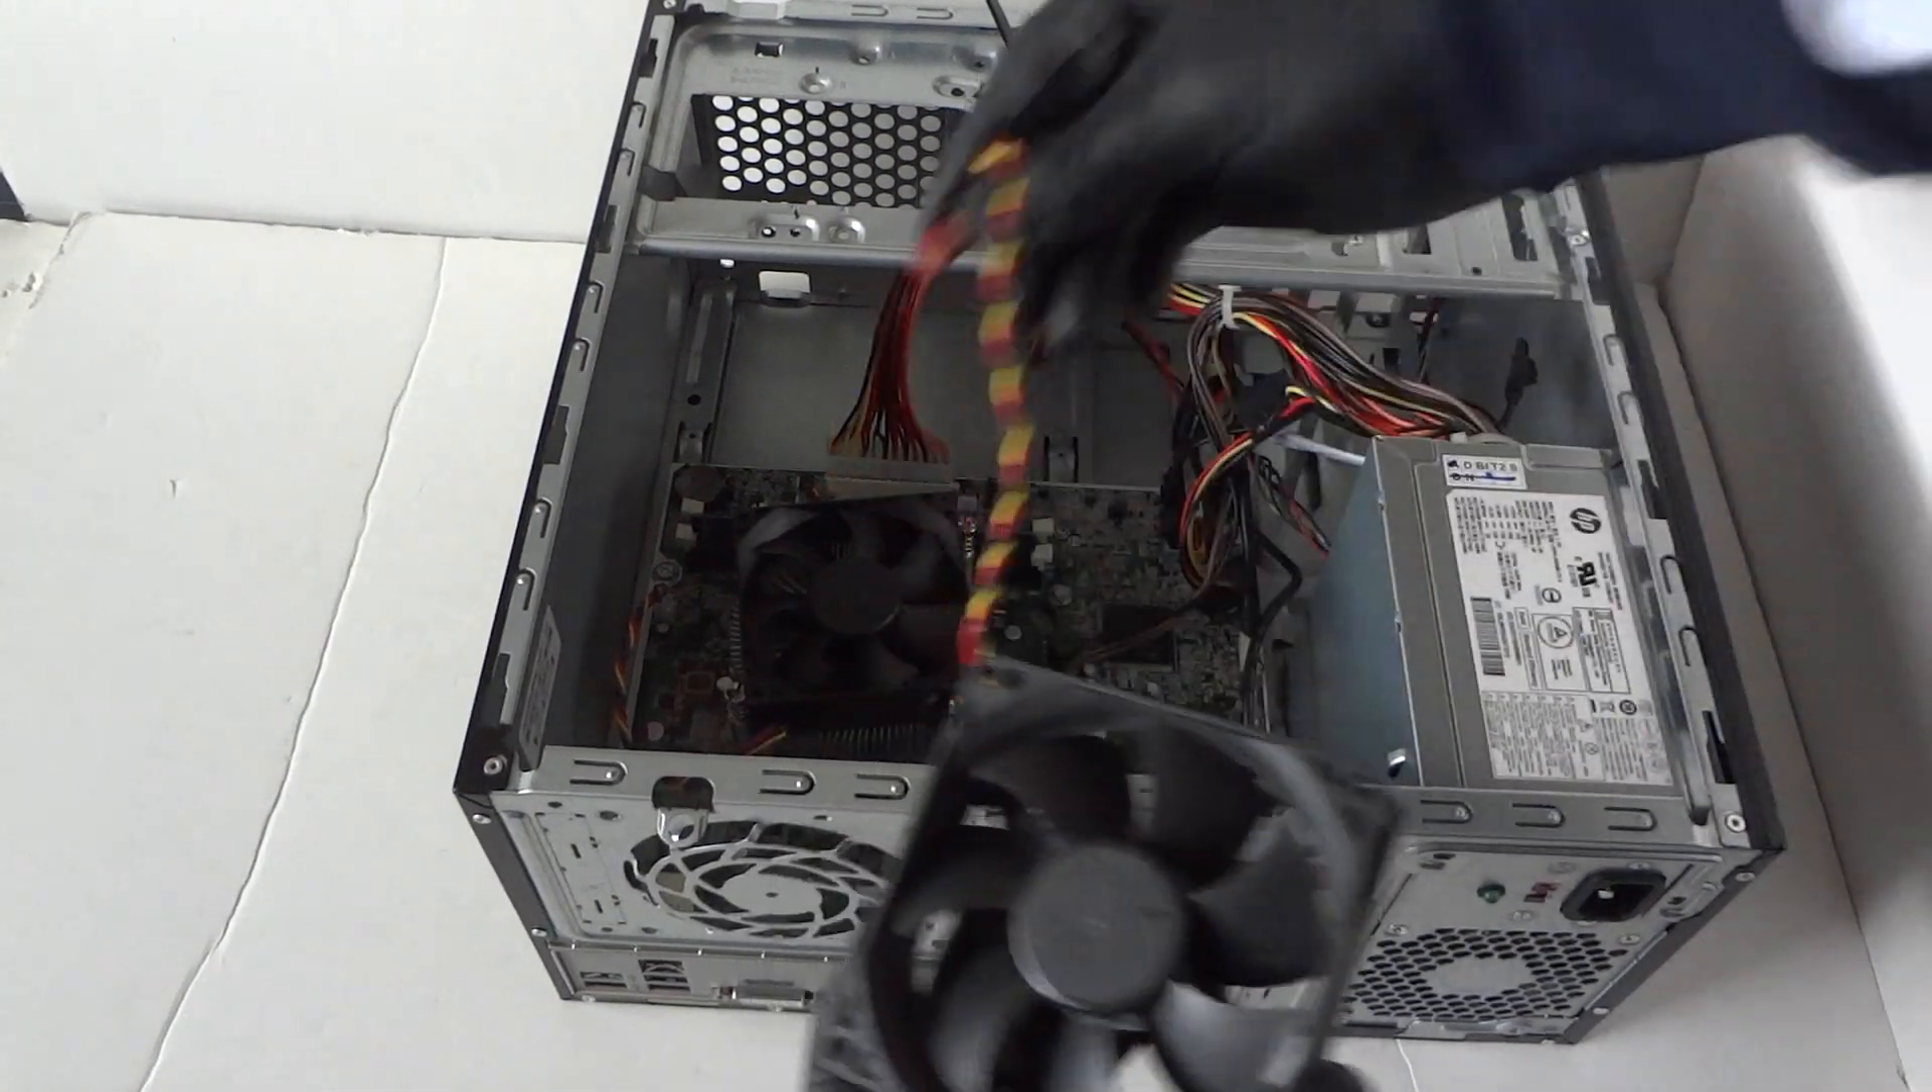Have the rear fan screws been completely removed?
Yes.